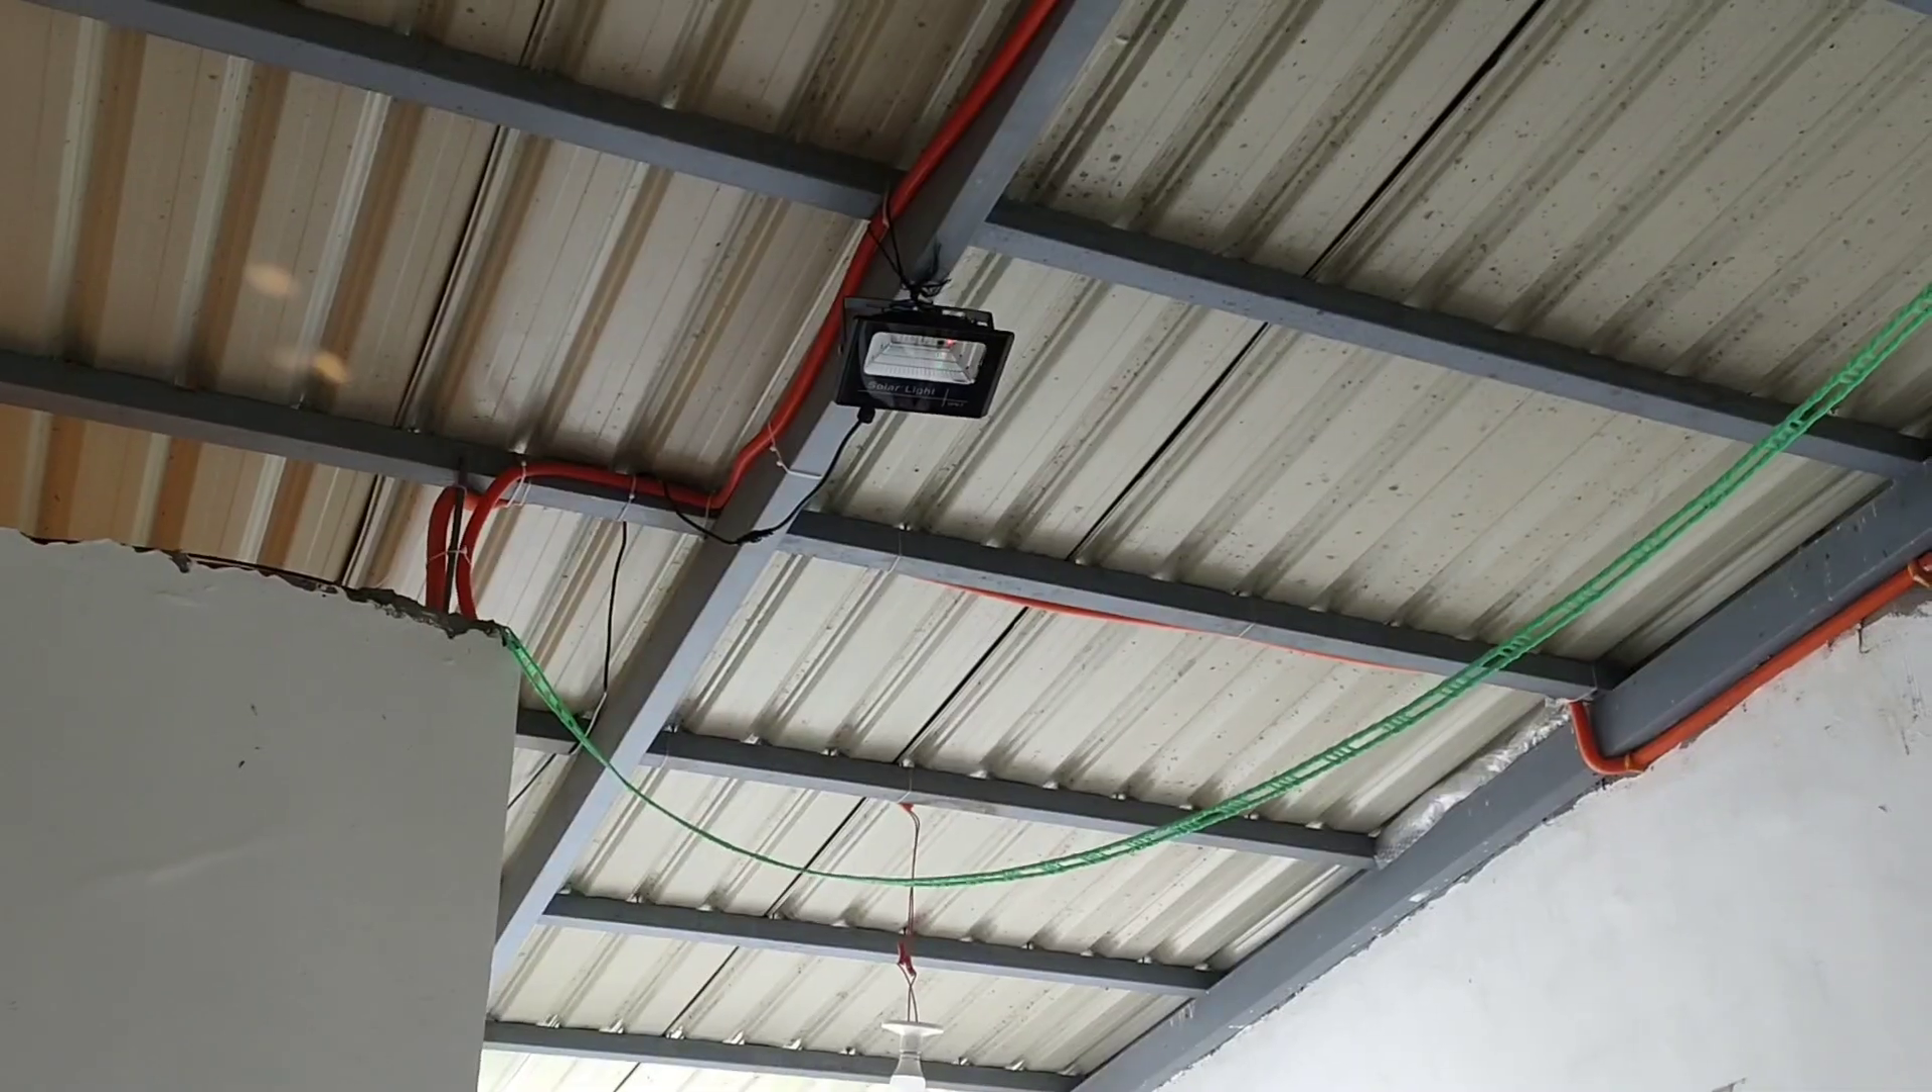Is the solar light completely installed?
Yes.